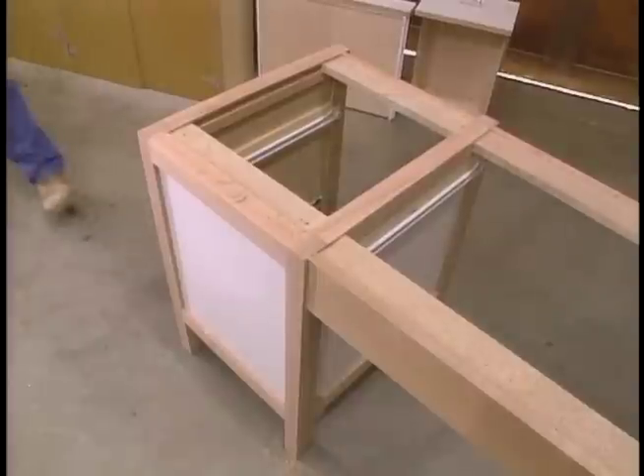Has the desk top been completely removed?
Yes.